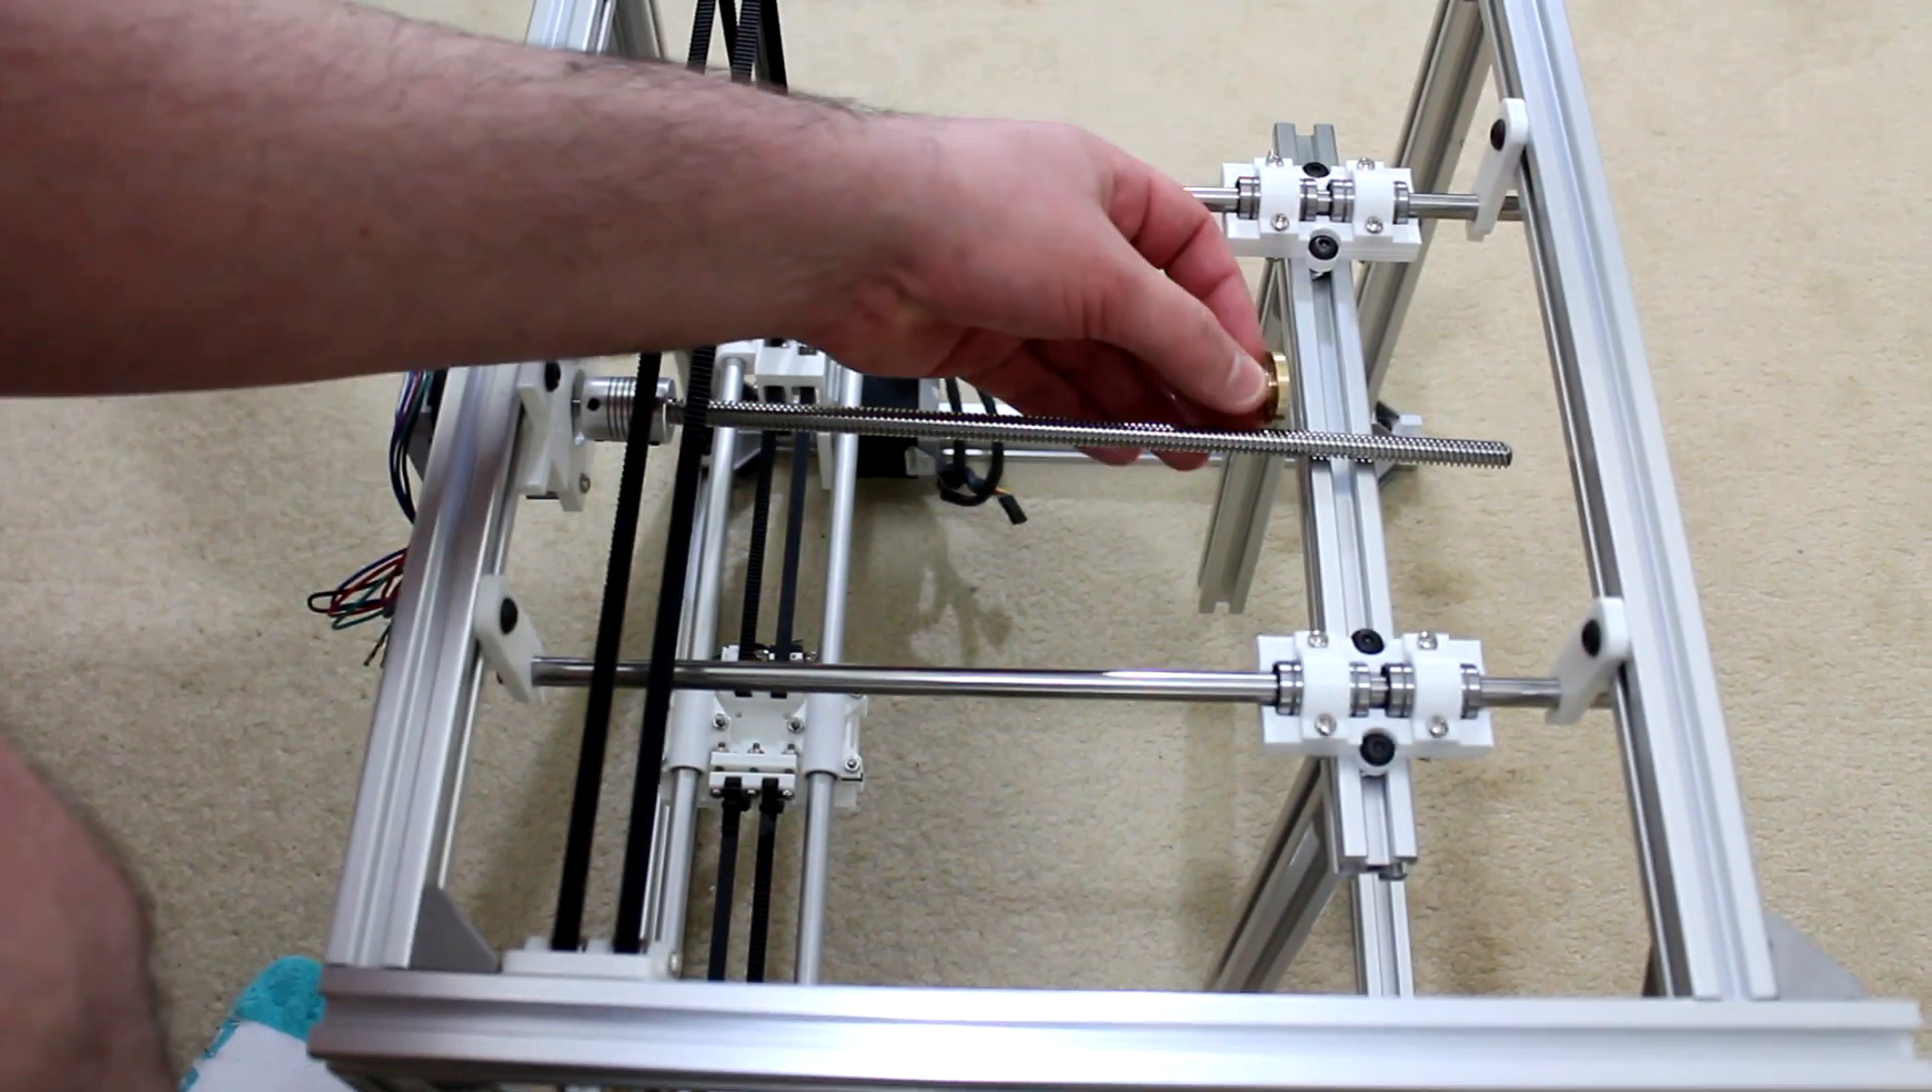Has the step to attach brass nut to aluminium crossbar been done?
No.